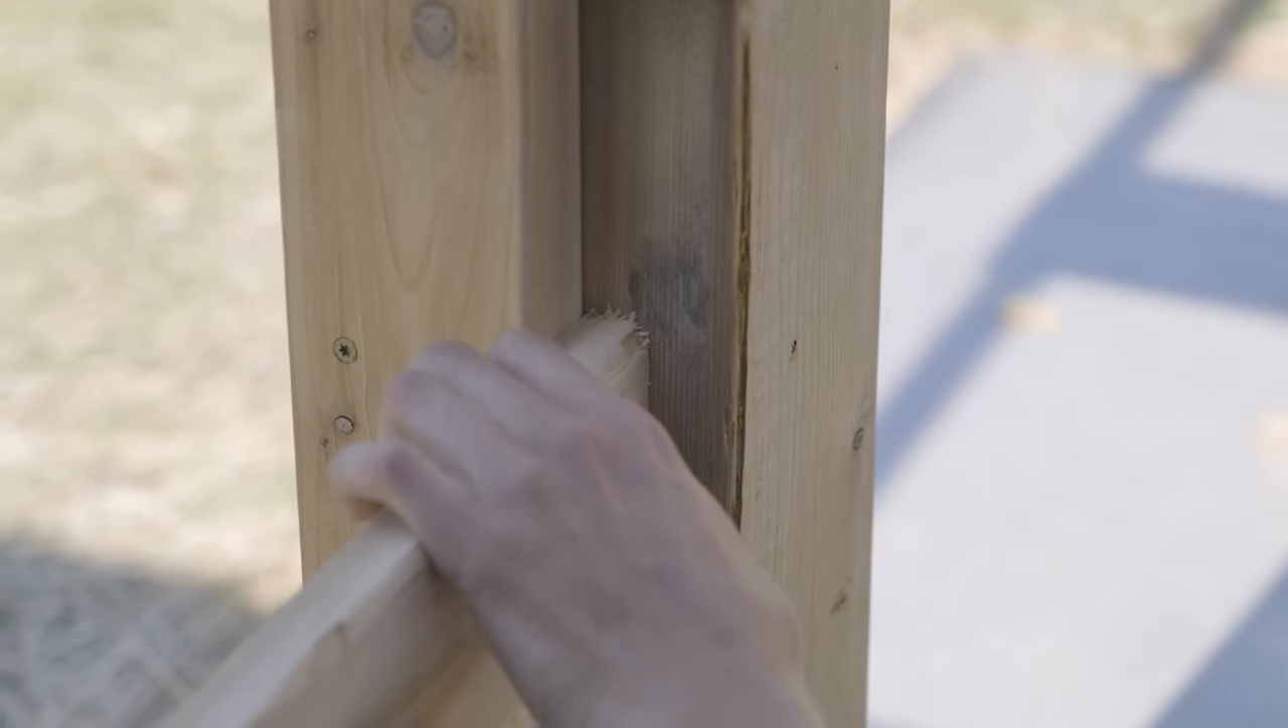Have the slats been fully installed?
No.